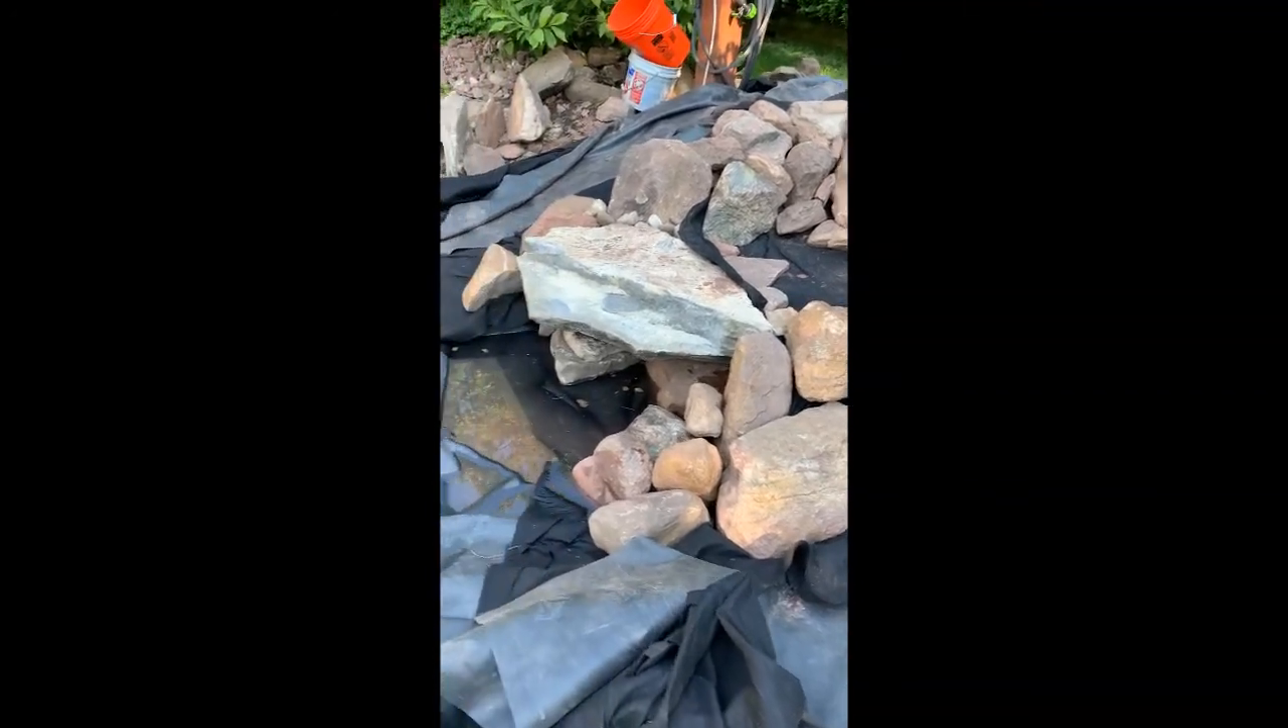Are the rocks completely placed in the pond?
No.